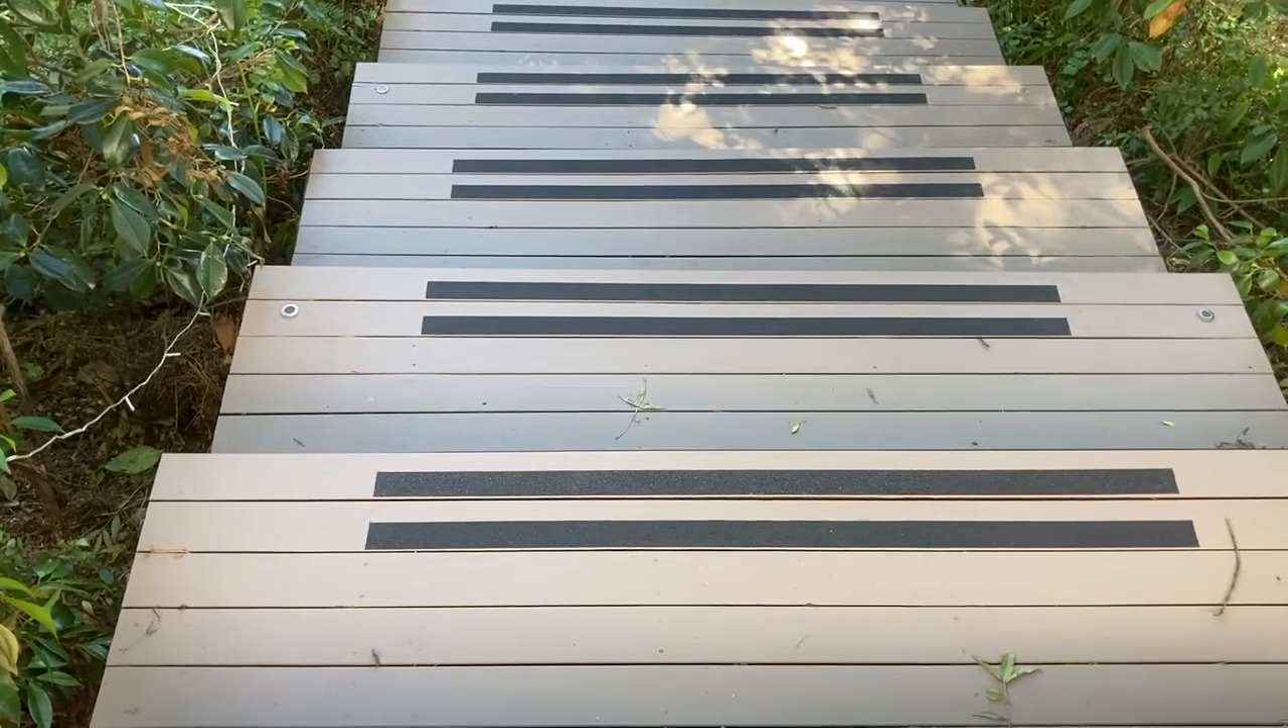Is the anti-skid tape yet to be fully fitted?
No.